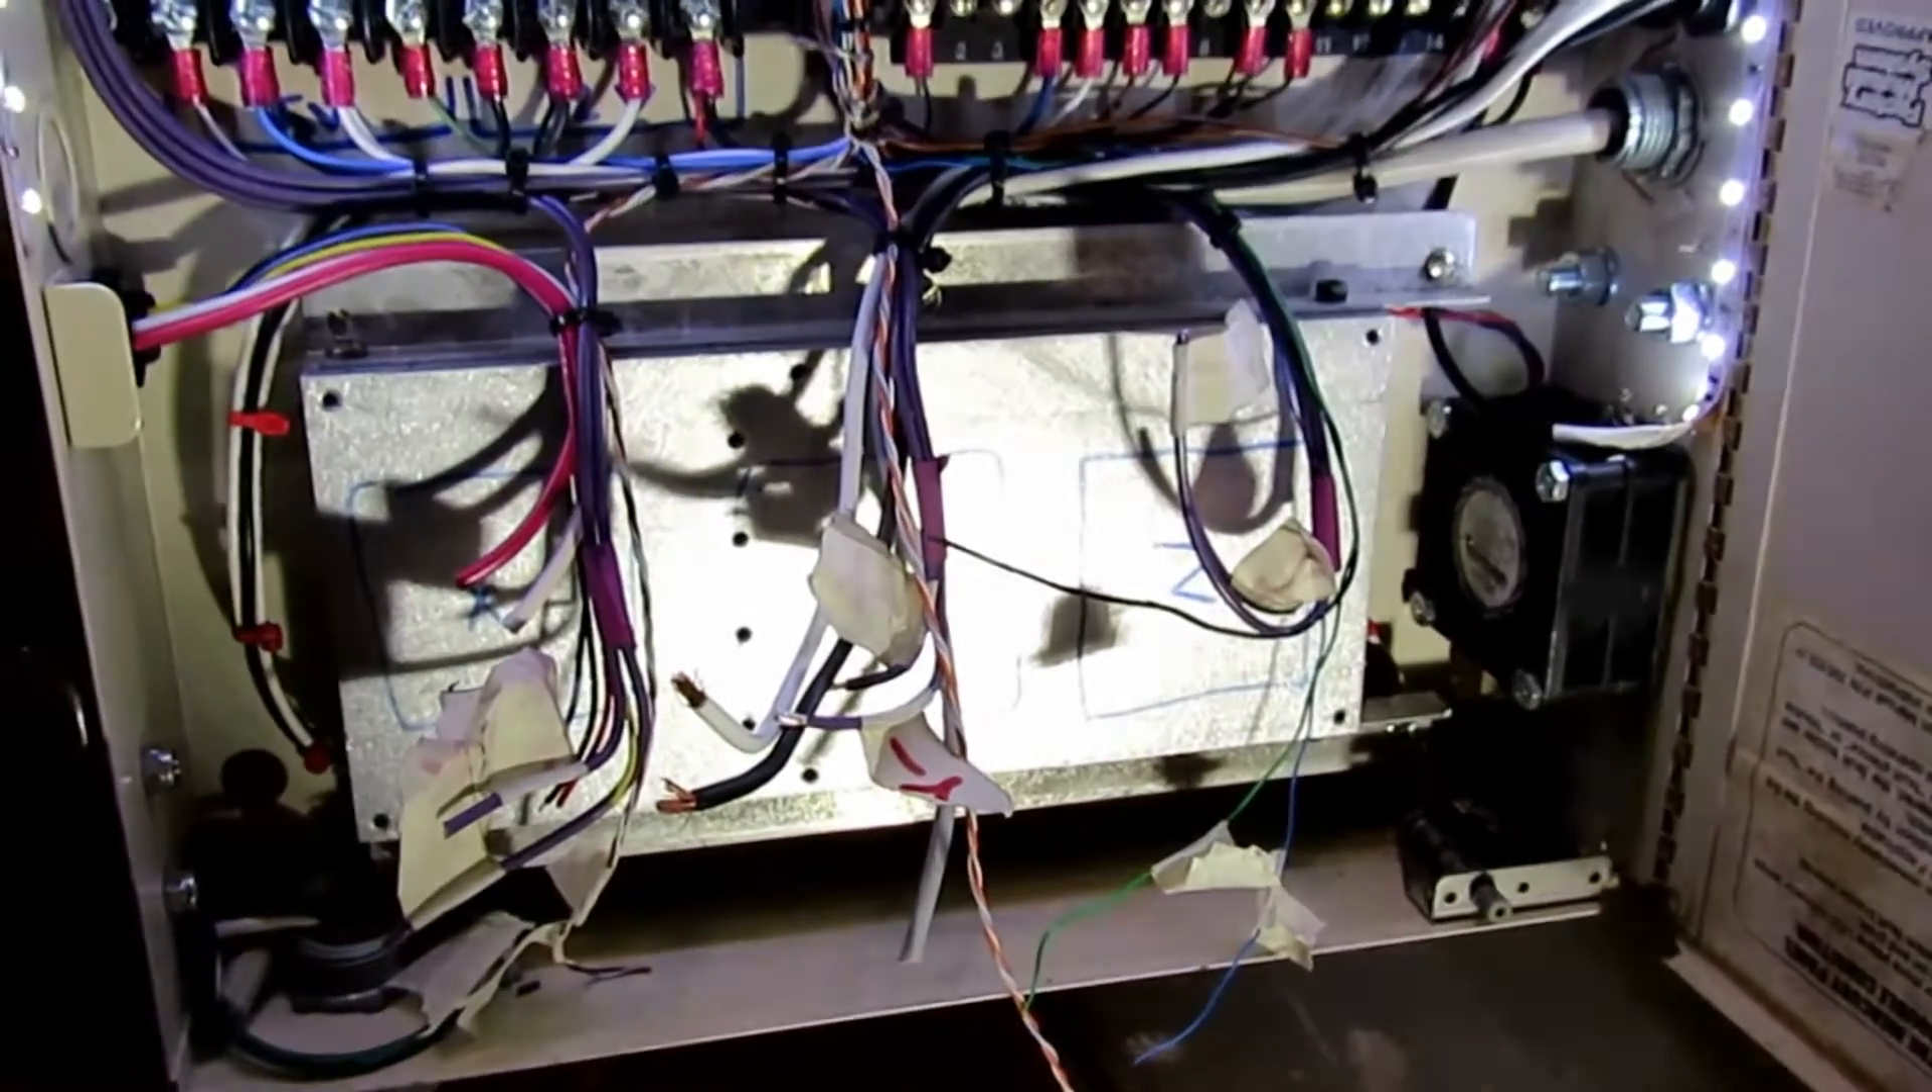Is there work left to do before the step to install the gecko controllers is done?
Yes.